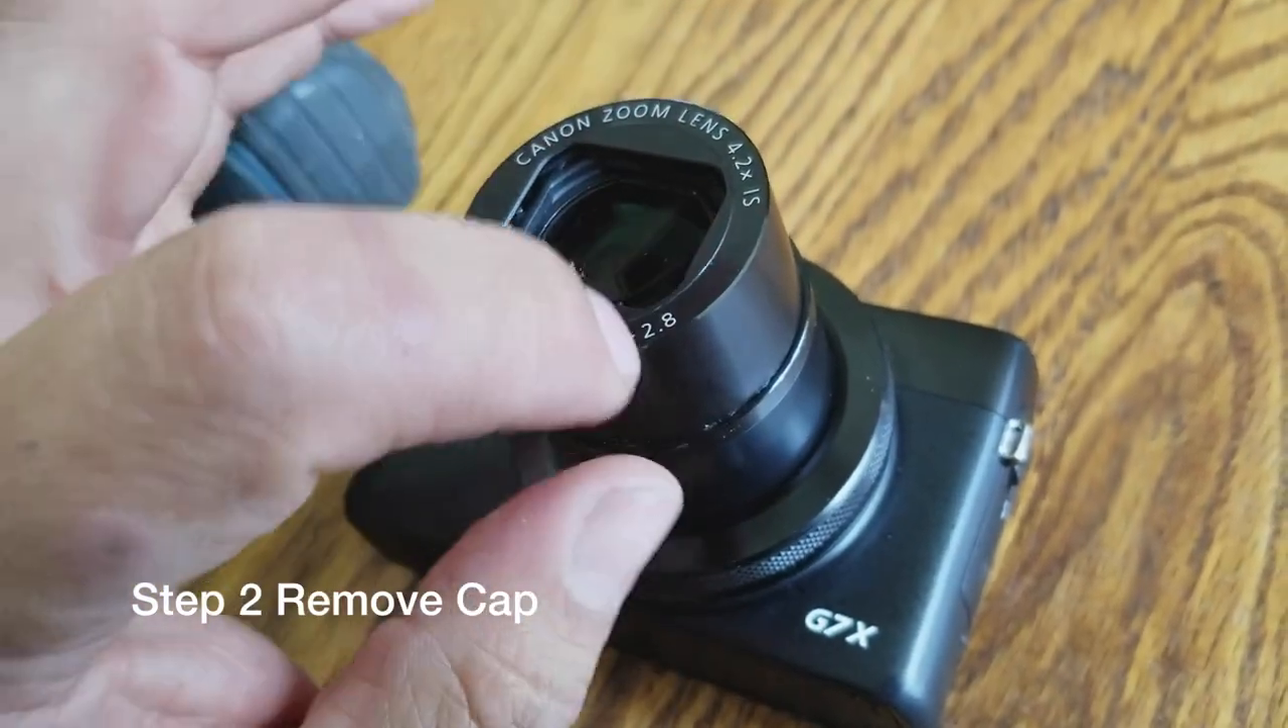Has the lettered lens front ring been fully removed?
No.